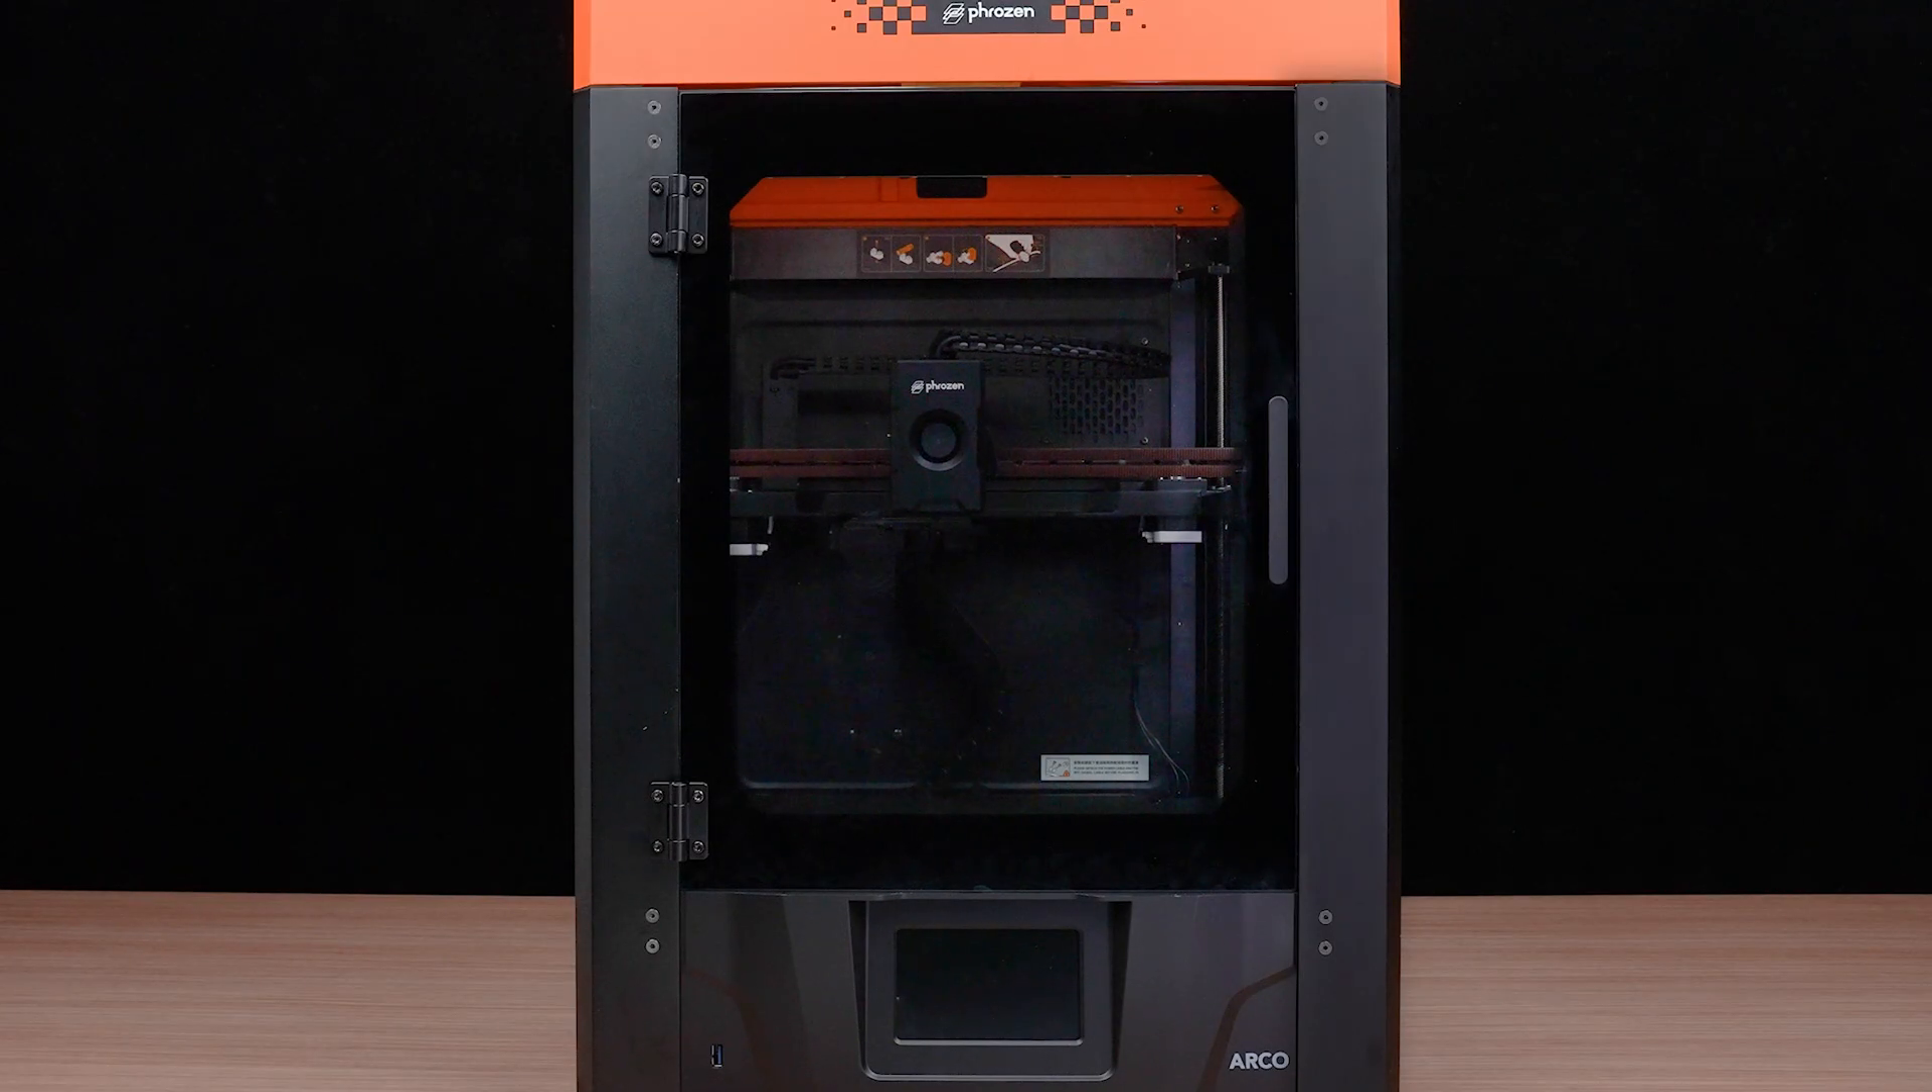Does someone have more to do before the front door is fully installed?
No.